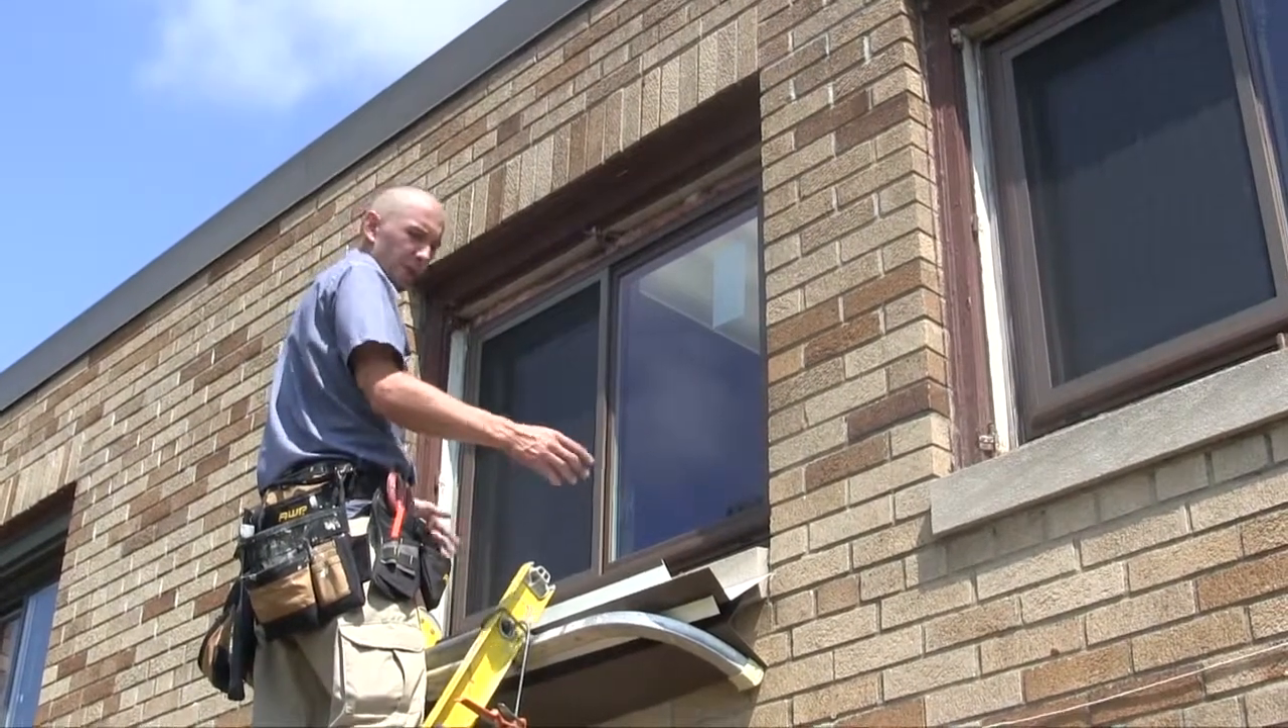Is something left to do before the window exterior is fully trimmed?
Yes.